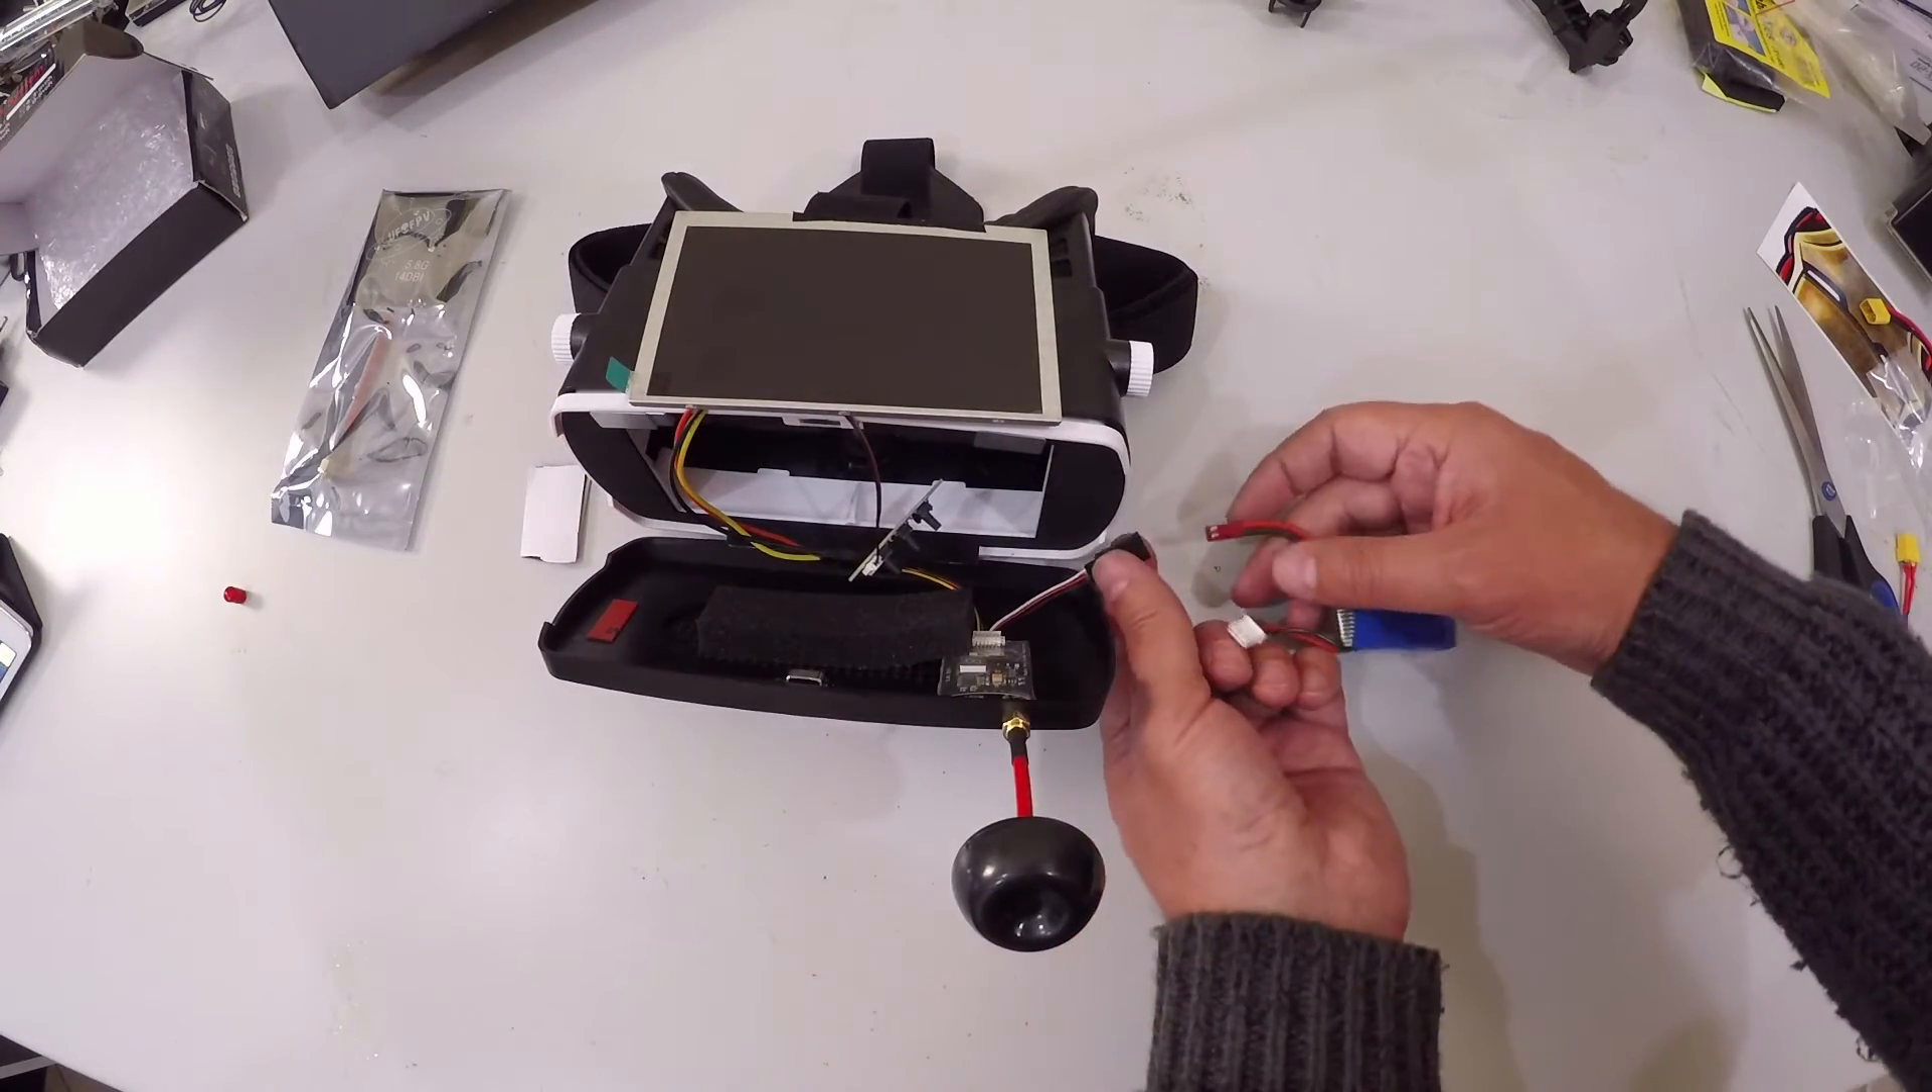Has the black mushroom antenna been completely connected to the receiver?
Yes.